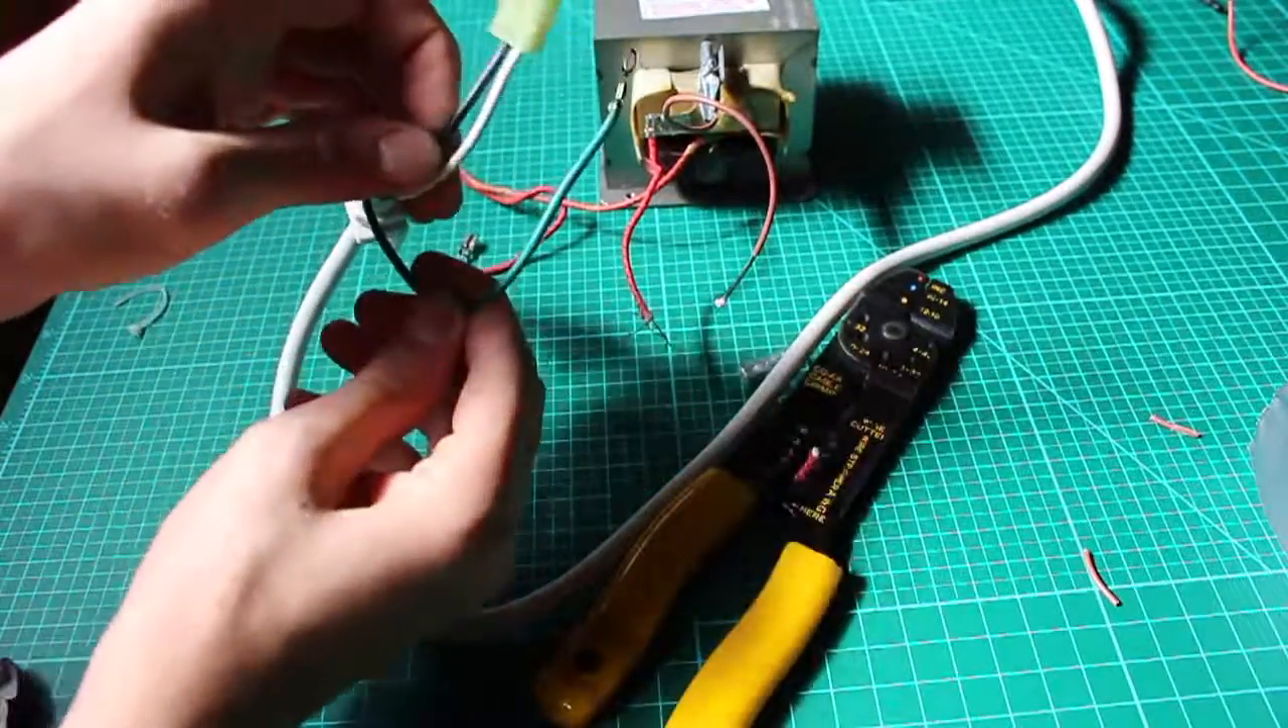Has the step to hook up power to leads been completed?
No.